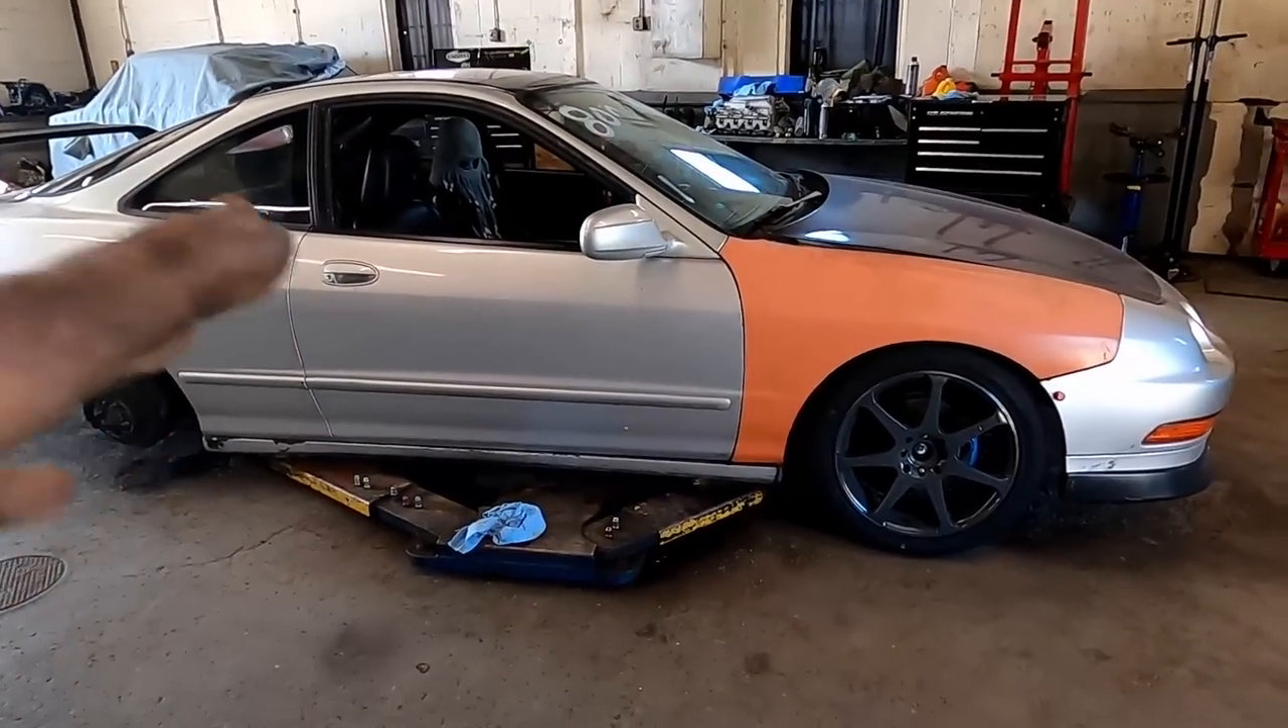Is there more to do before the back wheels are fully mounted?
Yes.